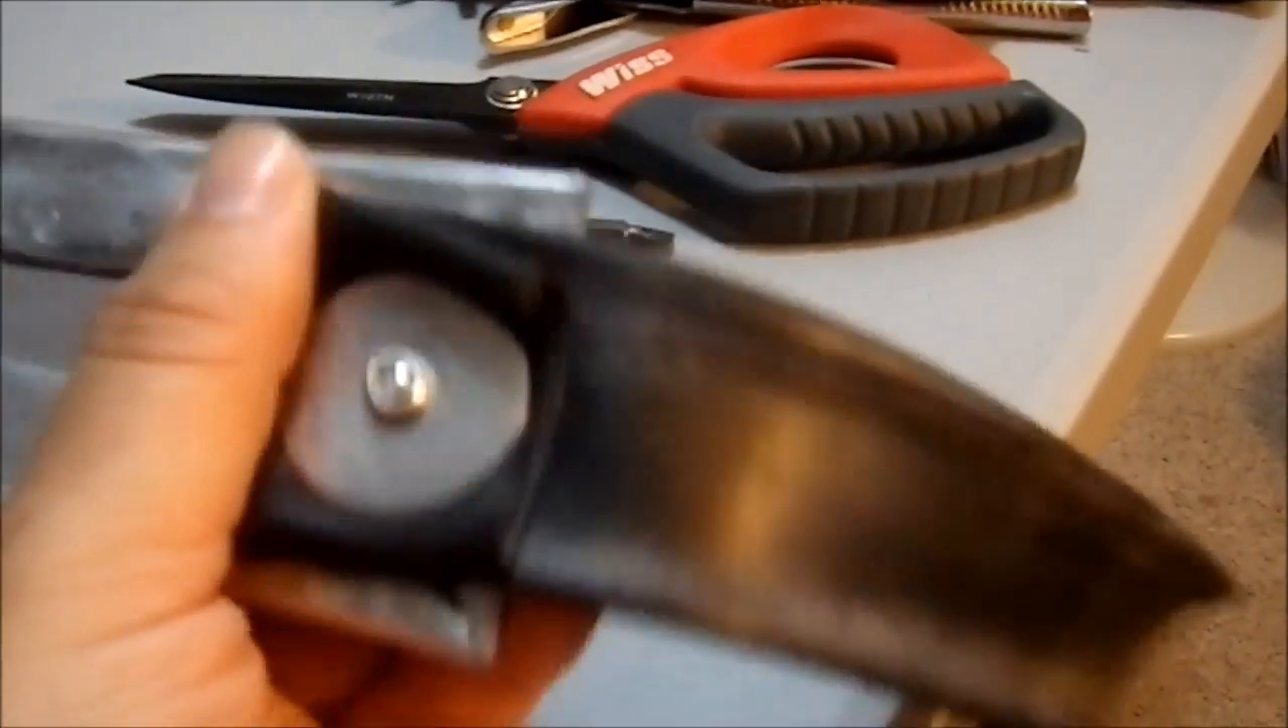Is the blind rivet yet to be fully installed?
No.